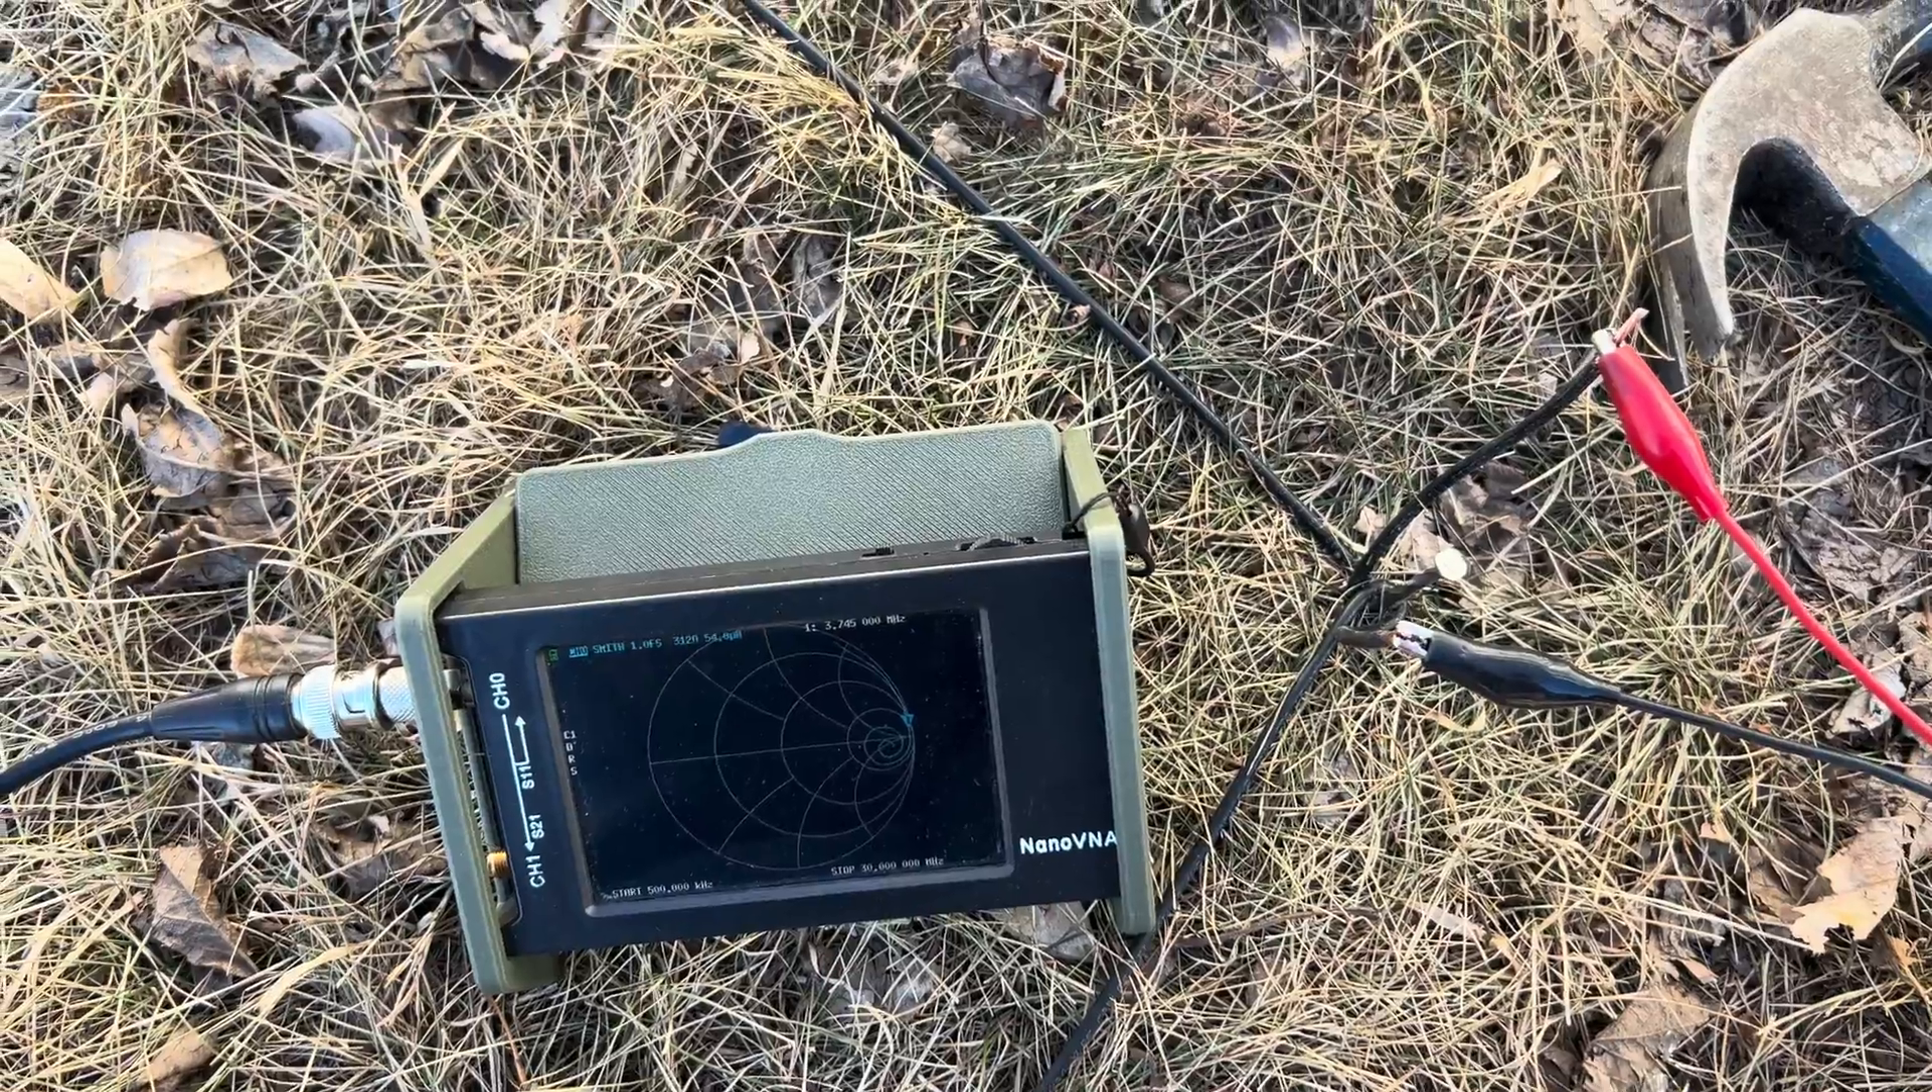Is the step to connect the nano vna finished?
Yes.